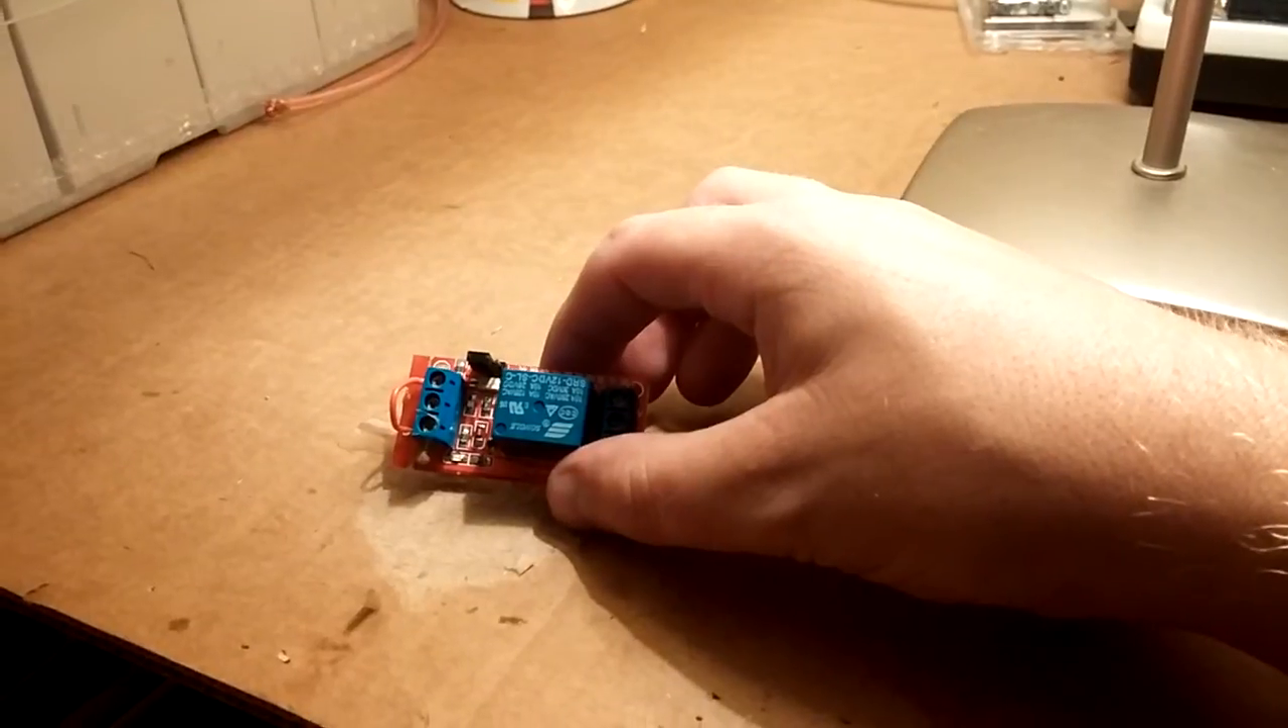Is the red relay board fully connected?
No.